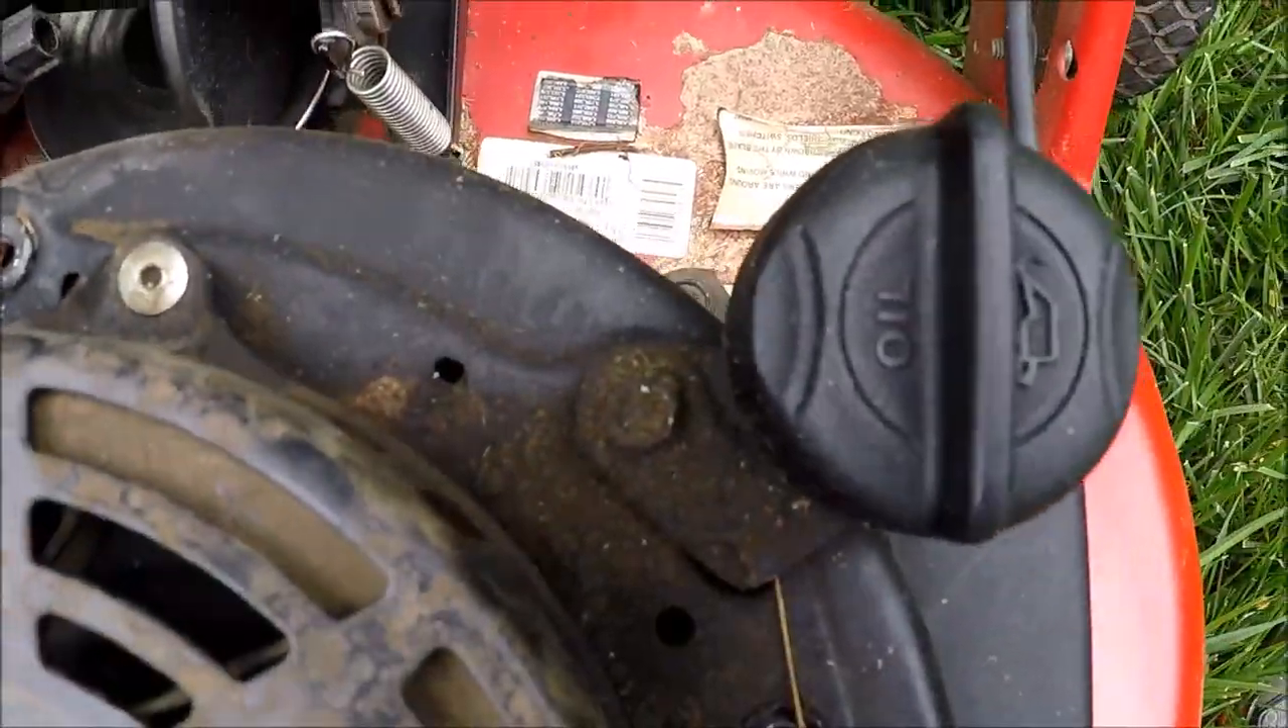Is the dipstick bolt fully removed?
No.